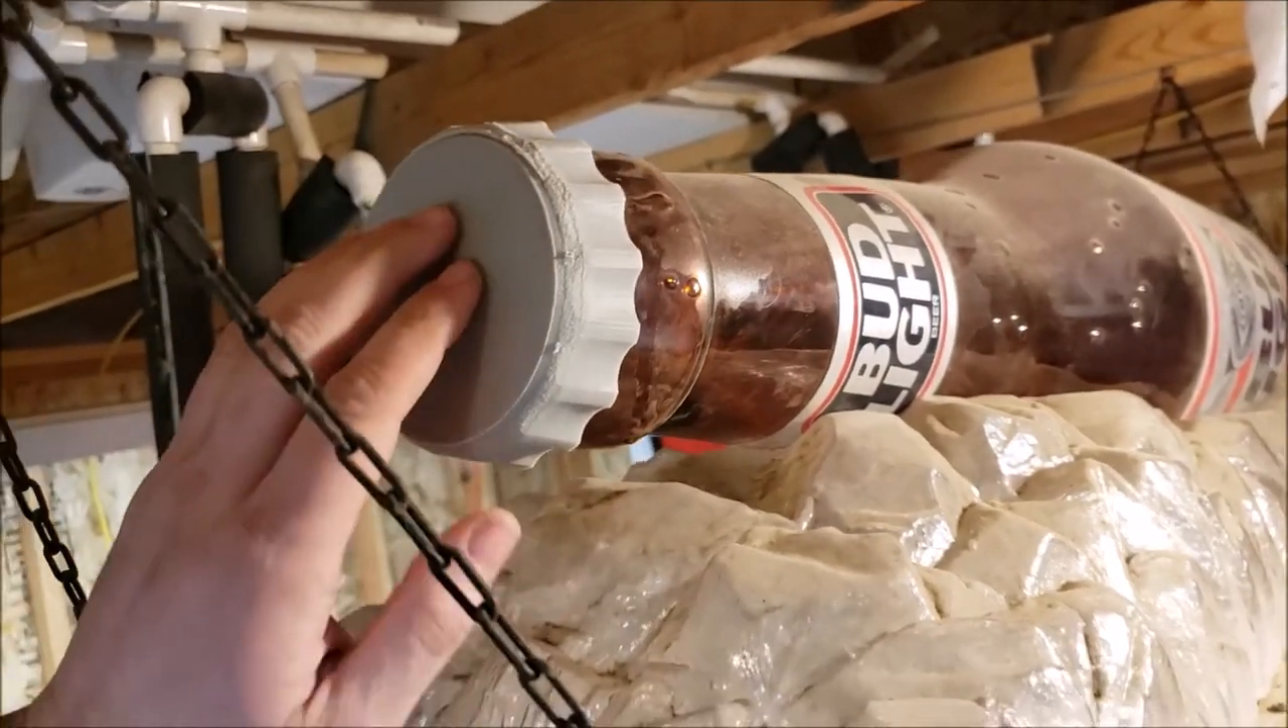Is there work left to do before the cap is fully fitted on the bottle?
No.